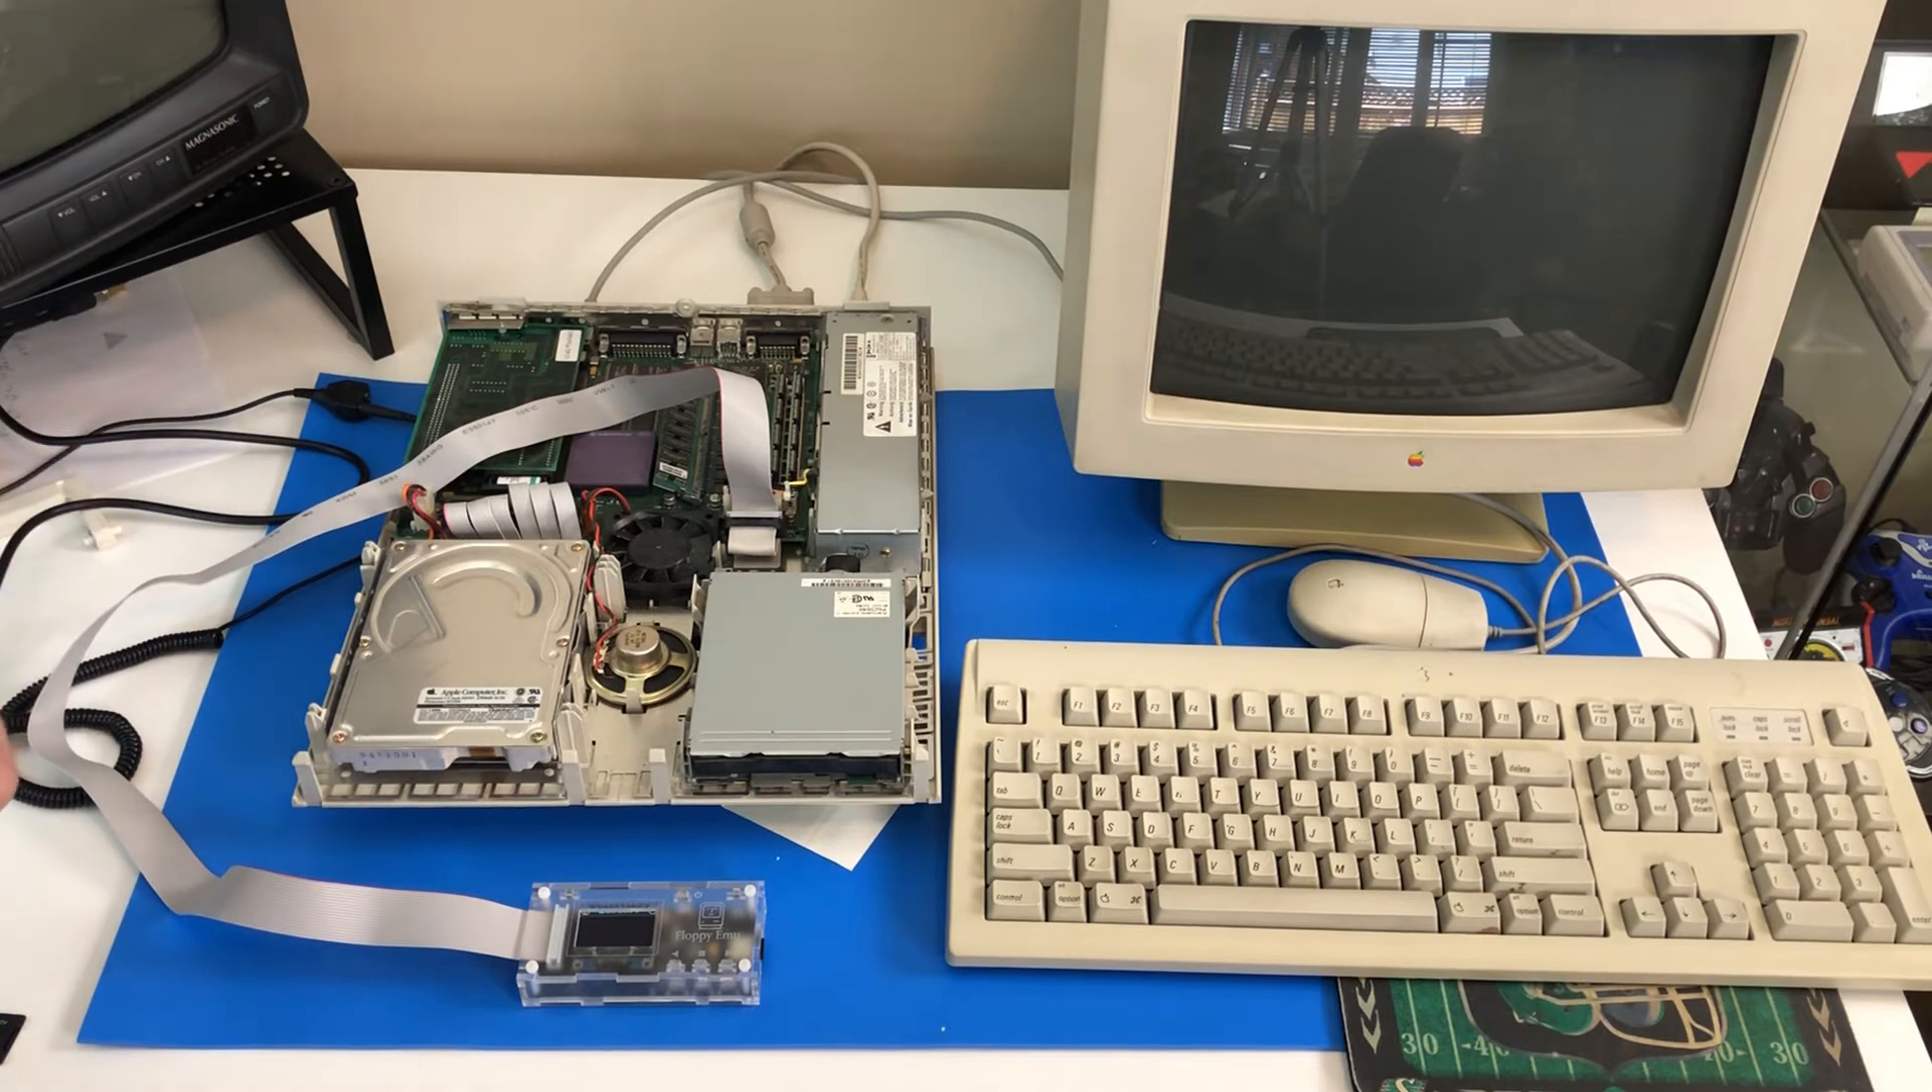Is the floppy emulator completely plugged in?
Yes.